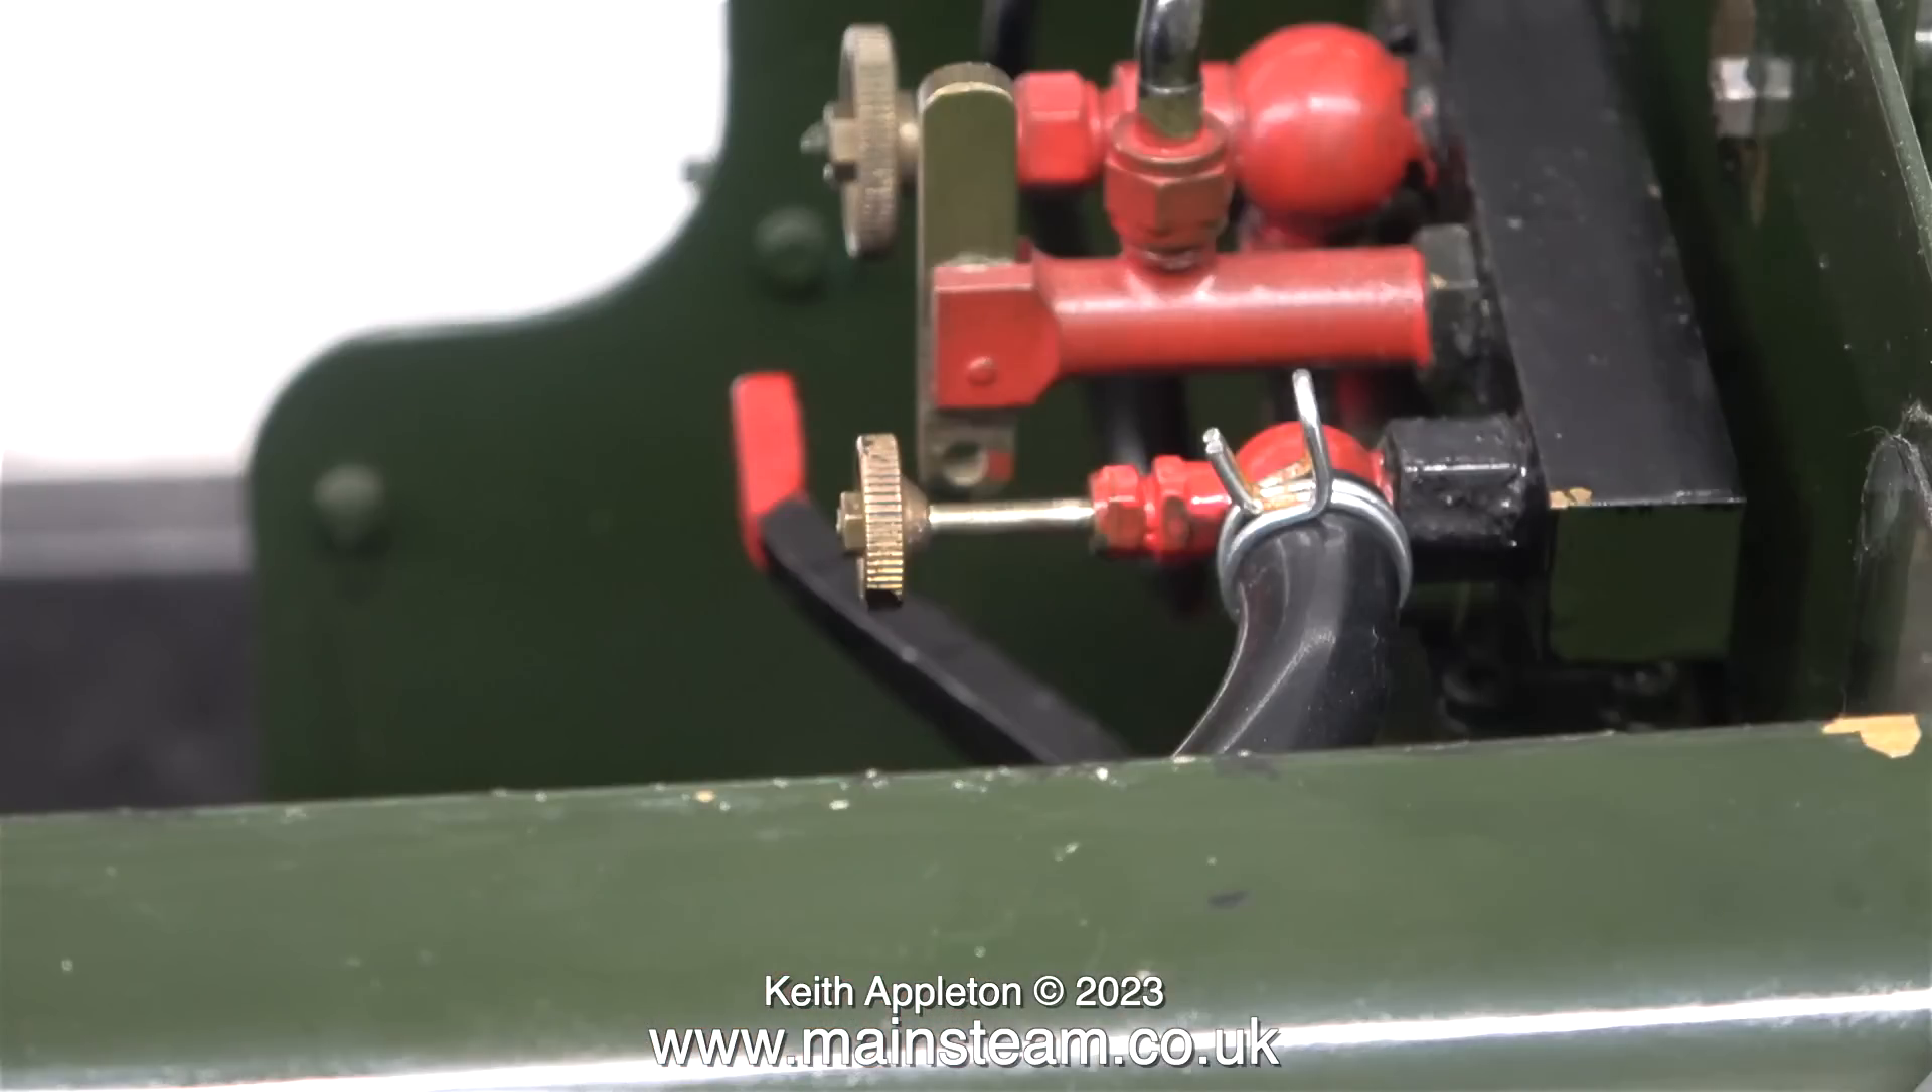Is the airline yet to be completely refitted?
No.